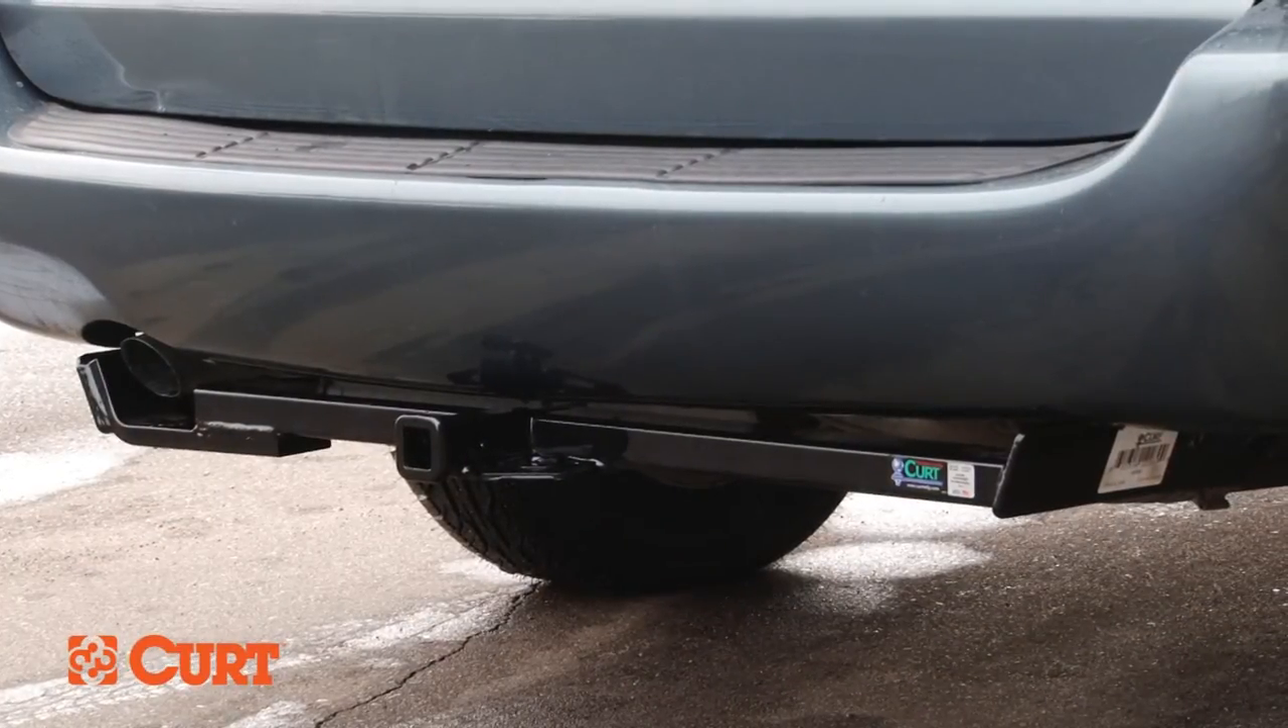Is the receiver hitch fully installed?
Yes.